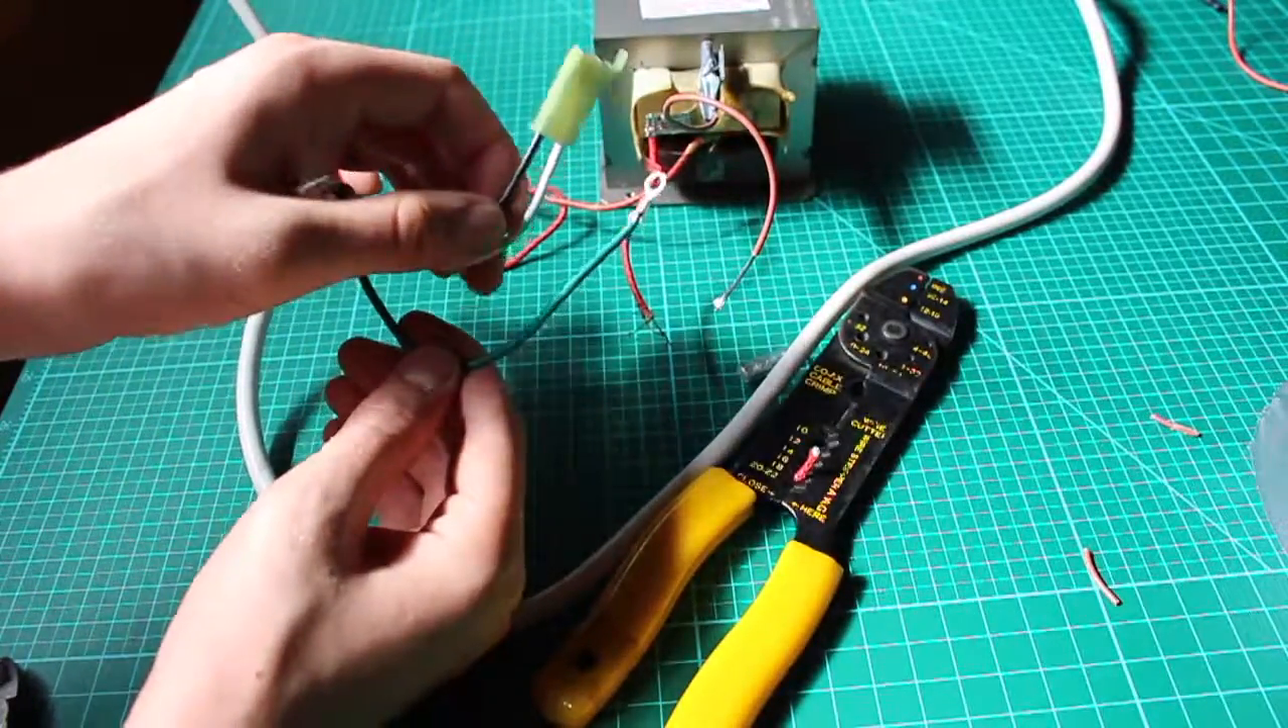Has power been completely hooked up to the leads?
No.